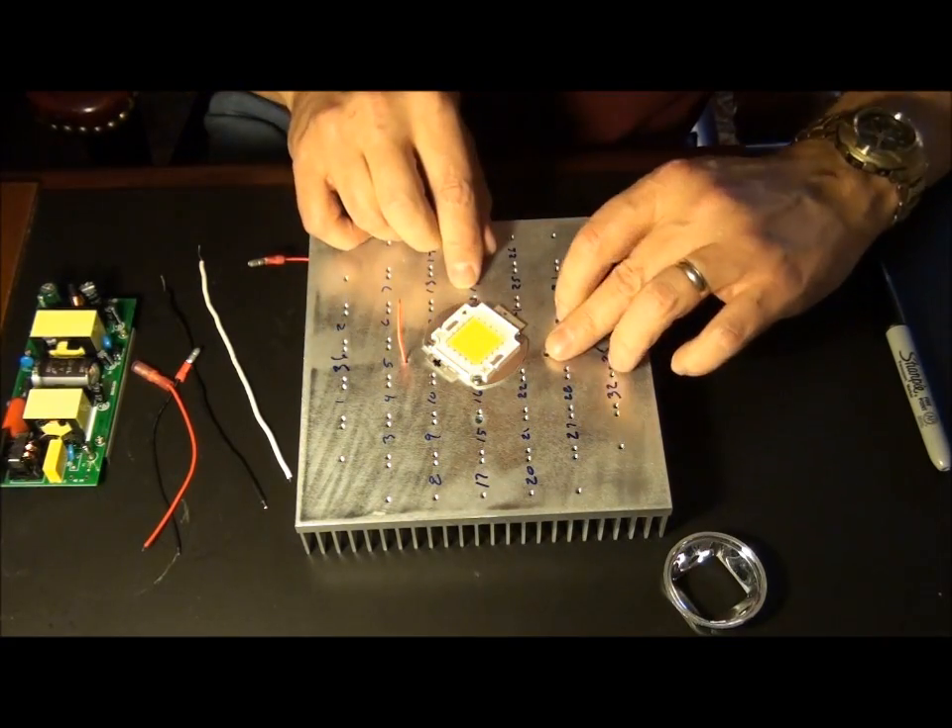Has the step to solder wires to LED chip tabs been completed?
No.